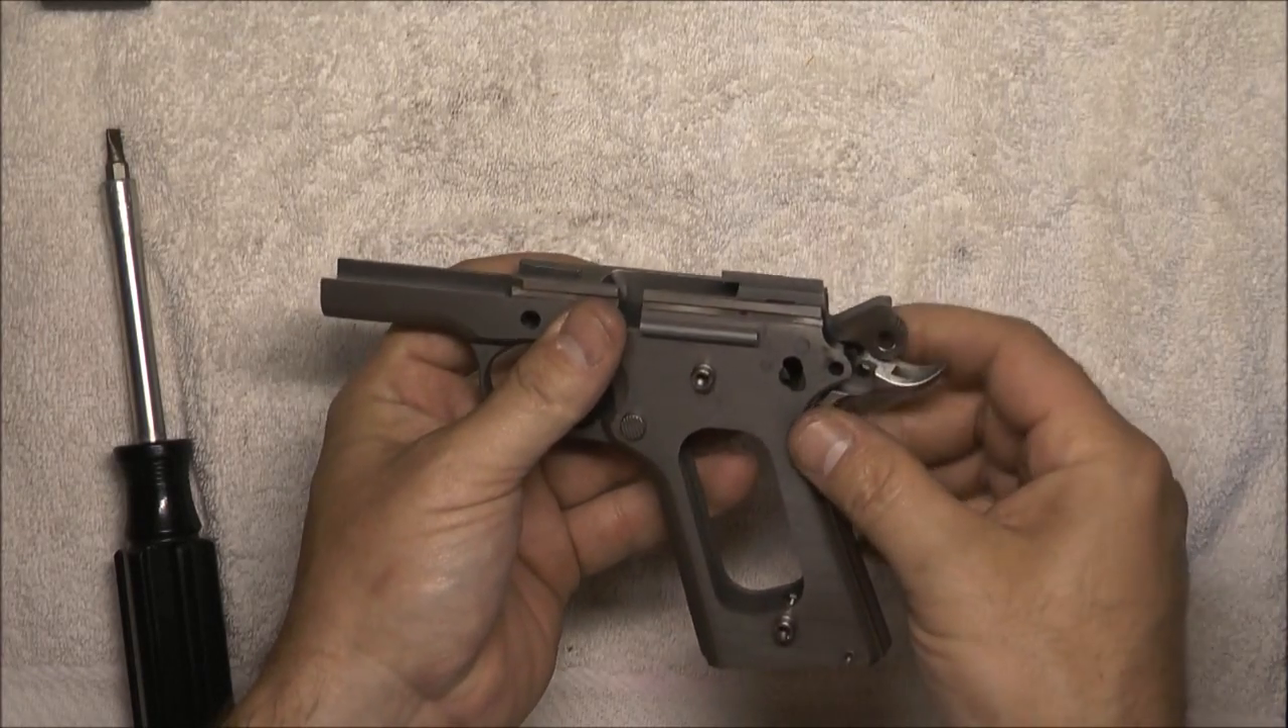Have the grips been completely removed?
Yes.